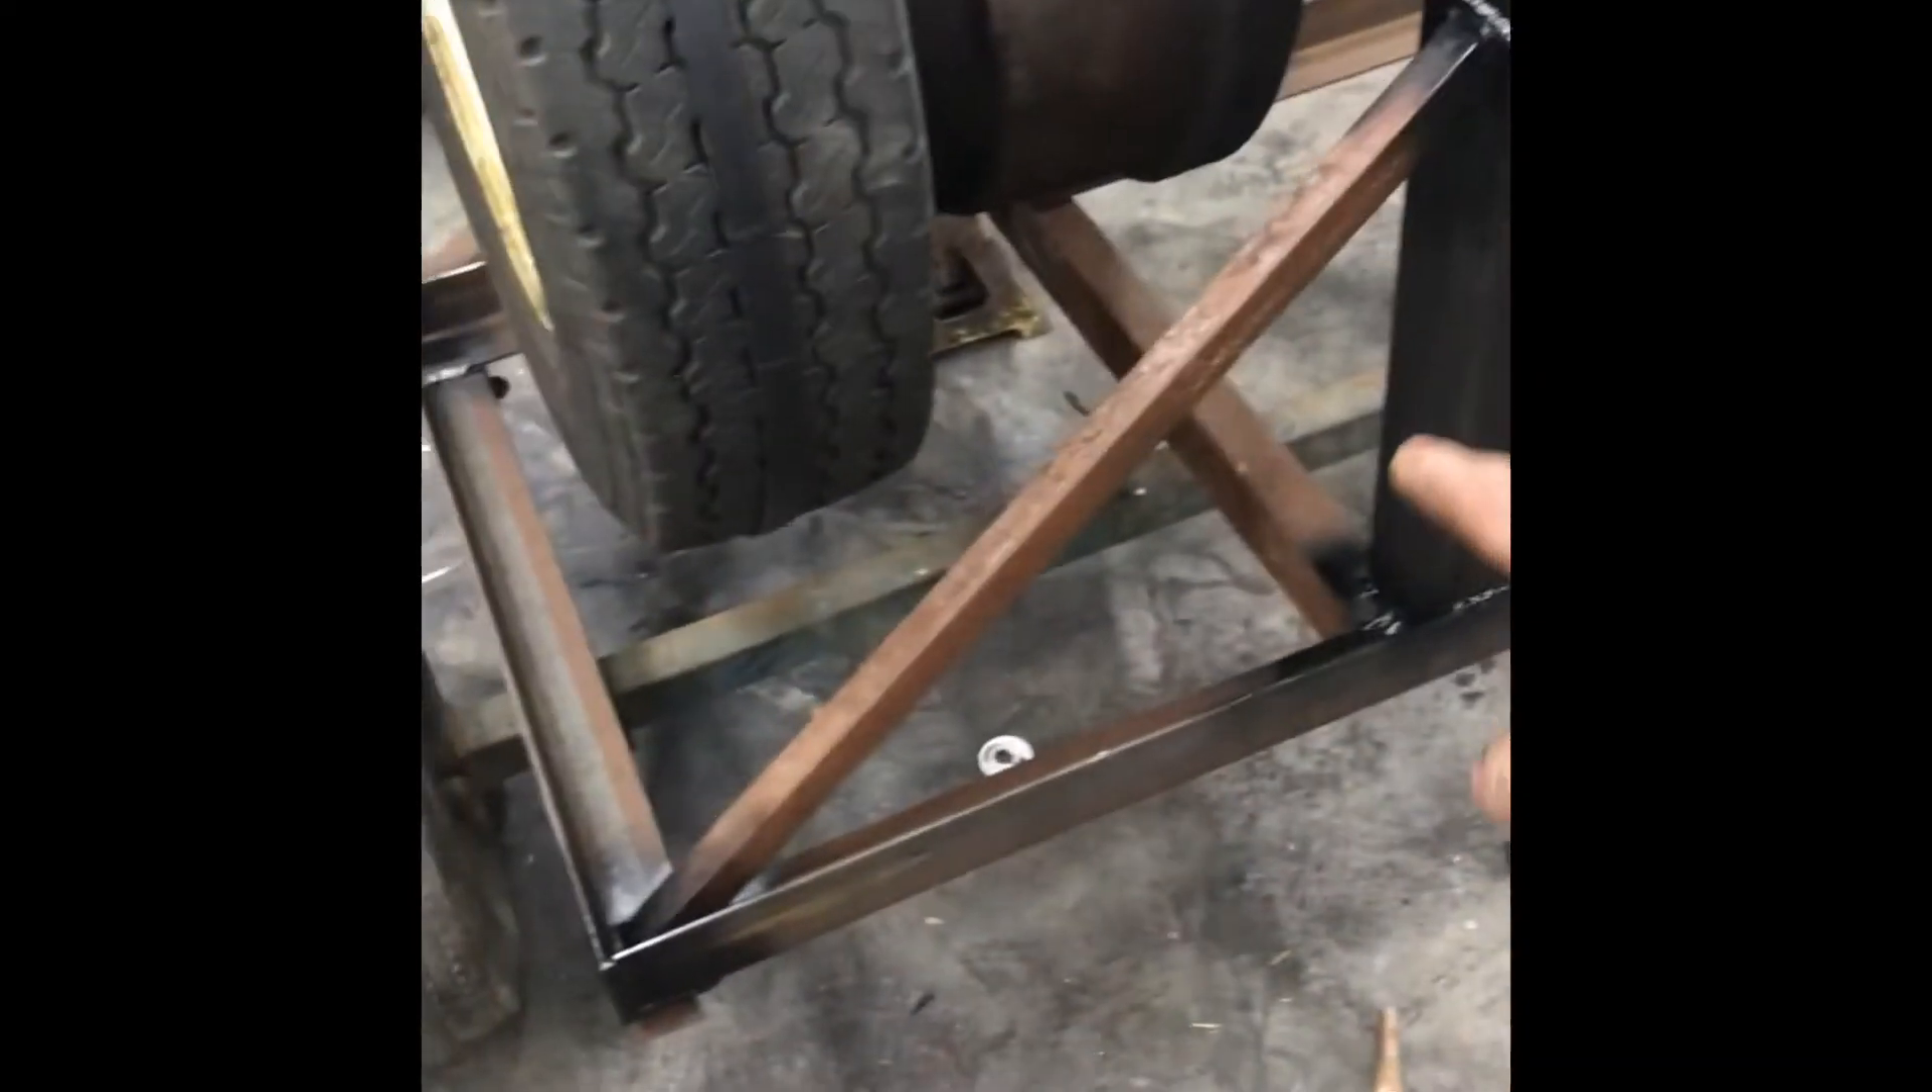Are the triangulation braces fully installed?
Yes.